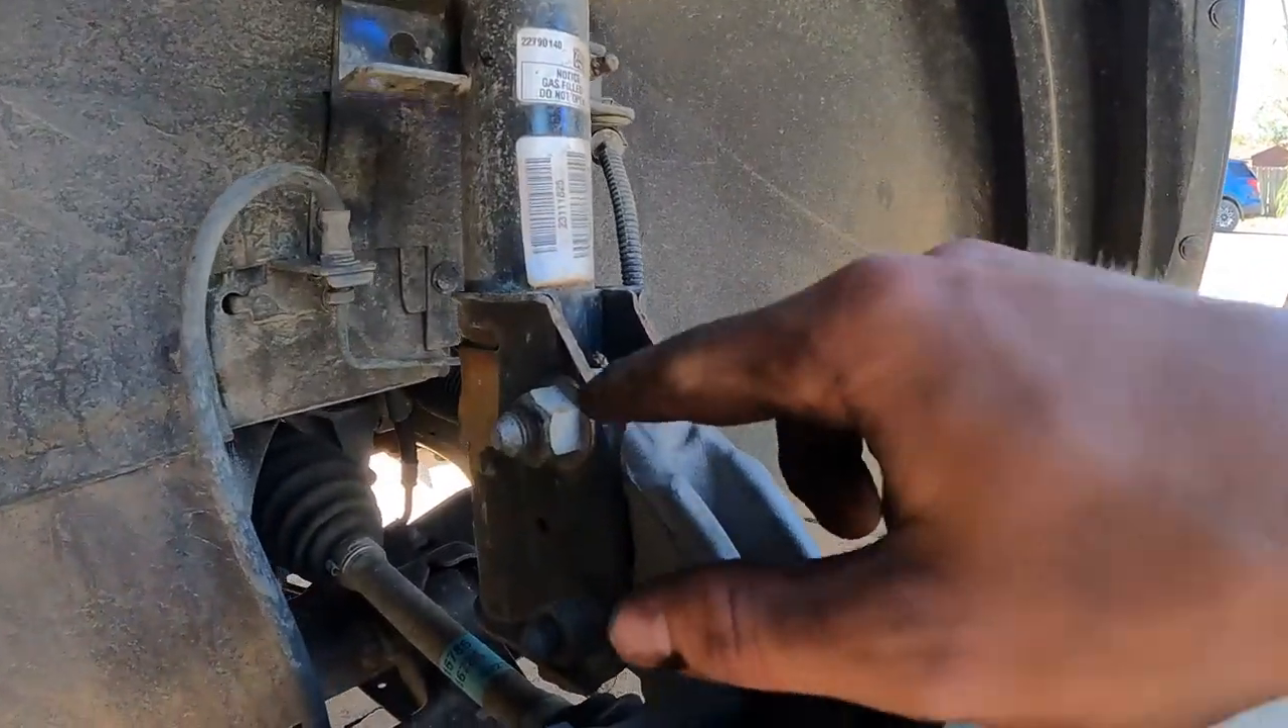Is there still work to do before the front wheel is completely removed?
No.